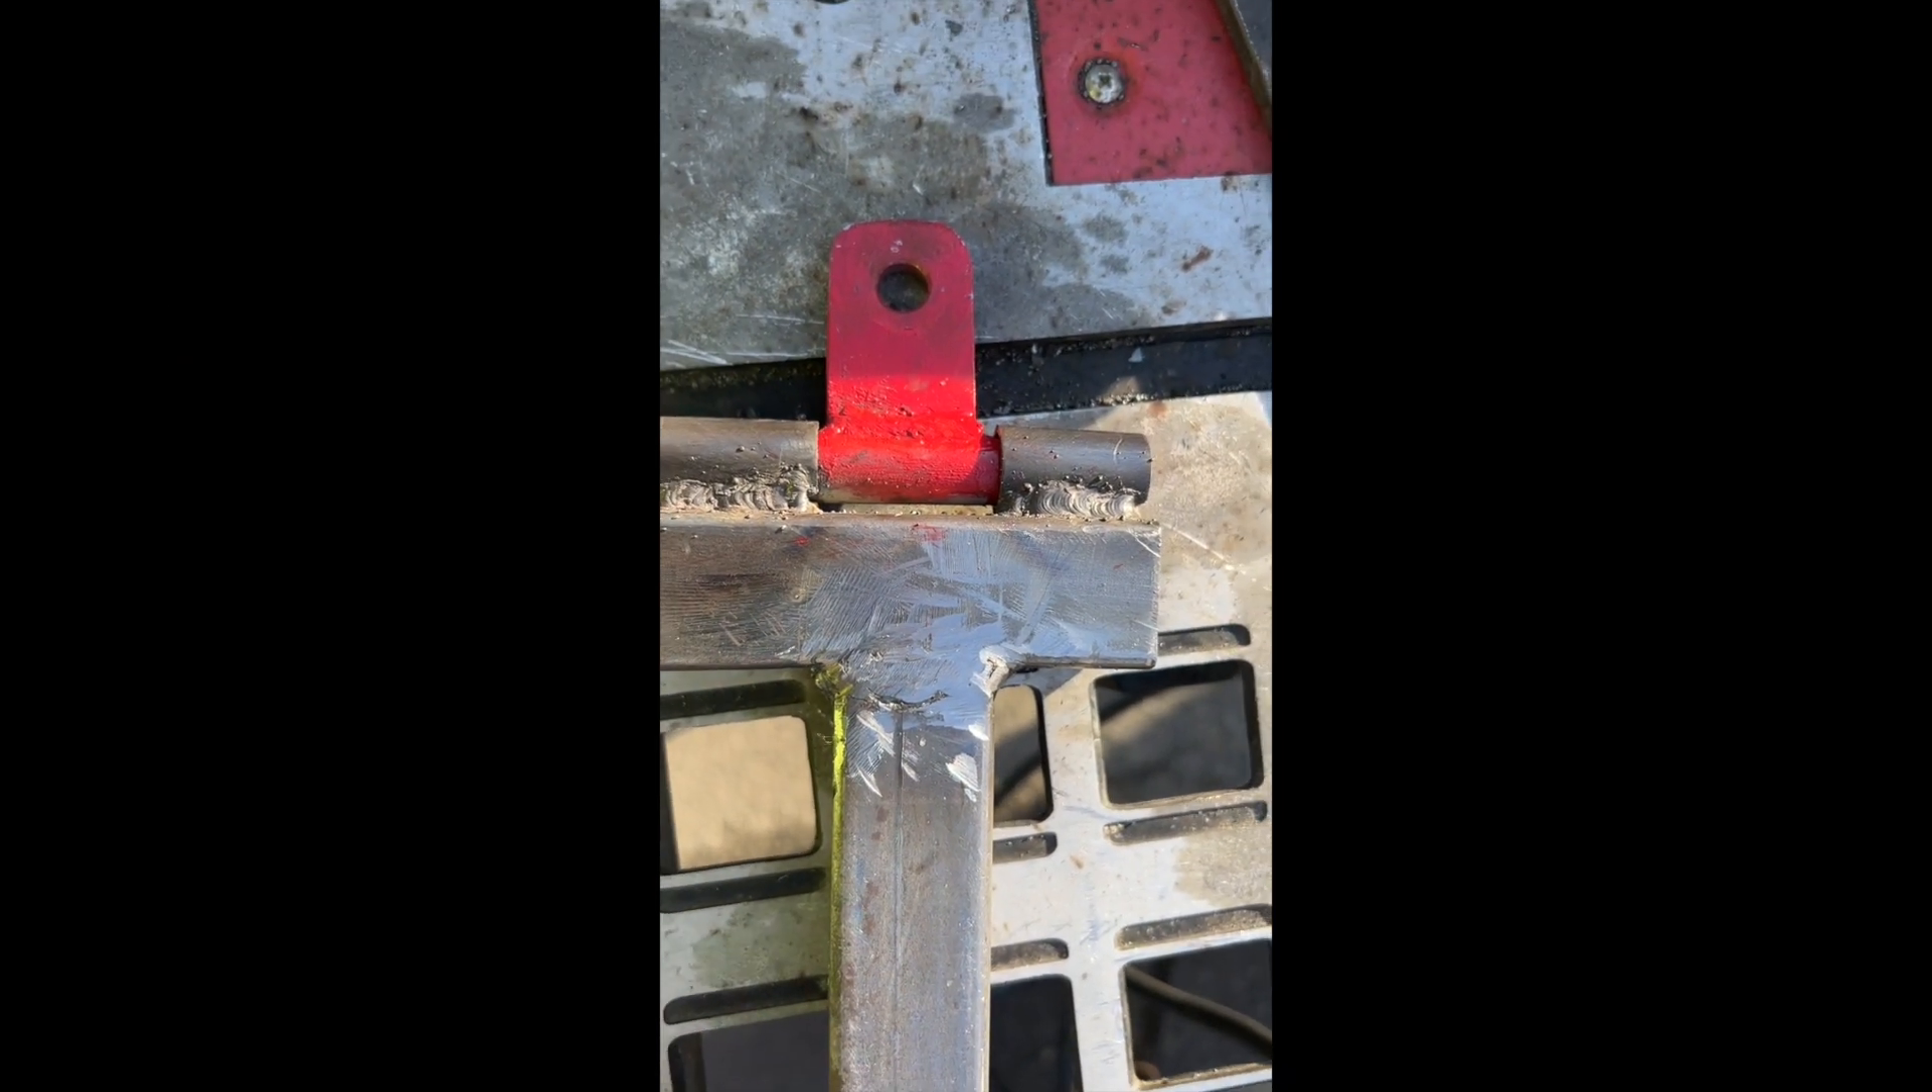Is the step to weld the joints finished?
Yes.